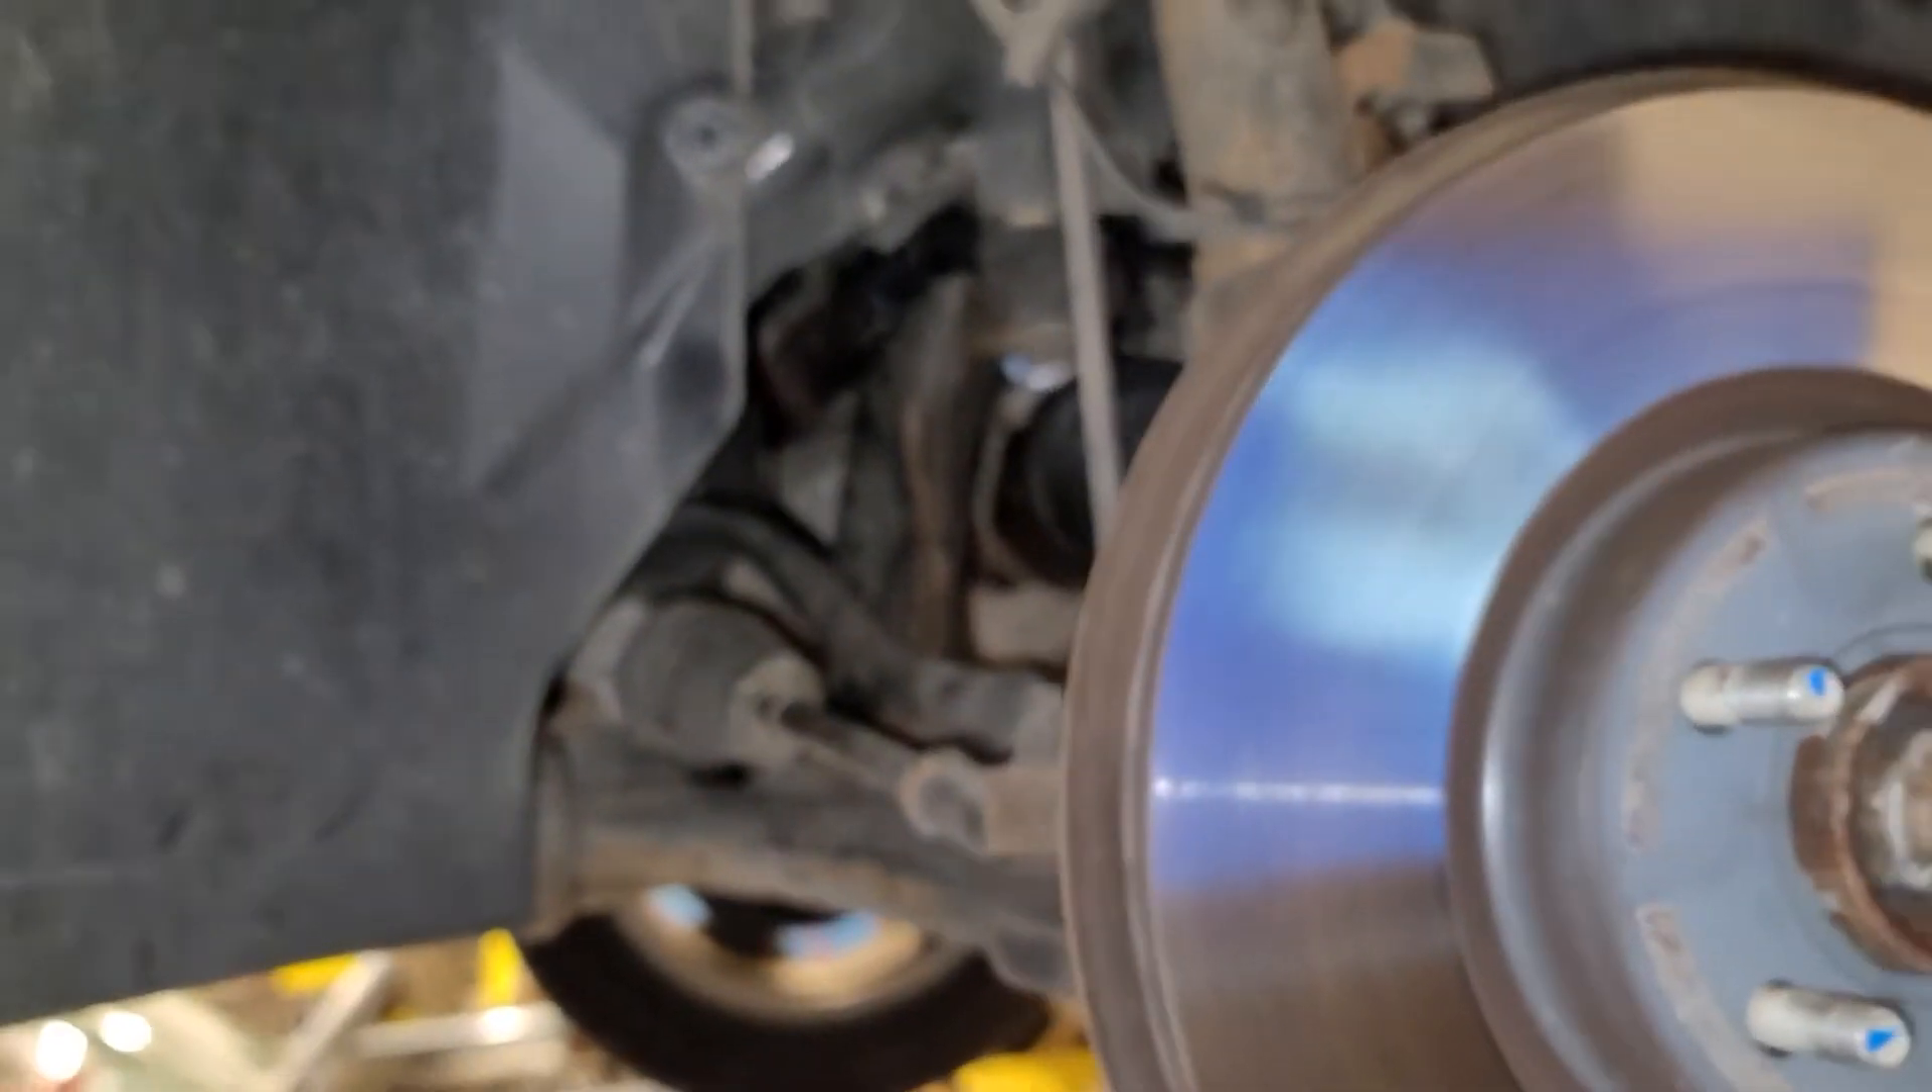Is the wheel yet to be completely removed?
No.